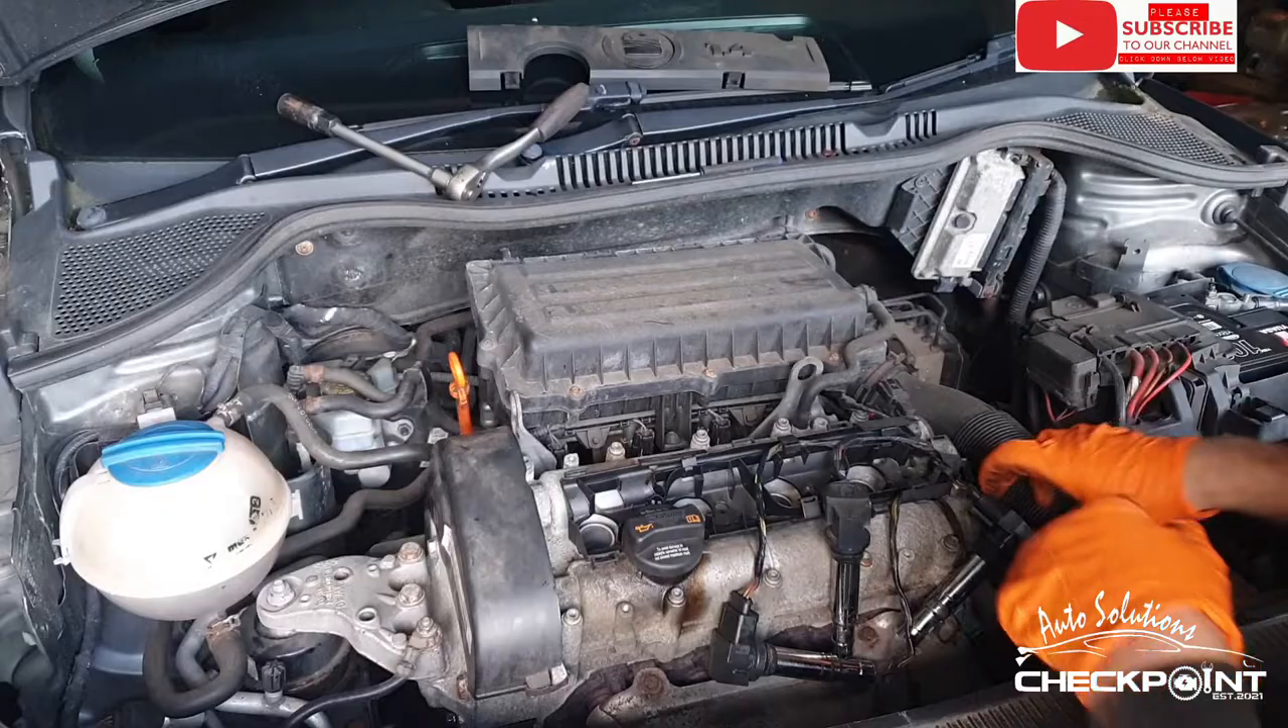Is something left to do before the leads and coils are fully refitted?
Yes.